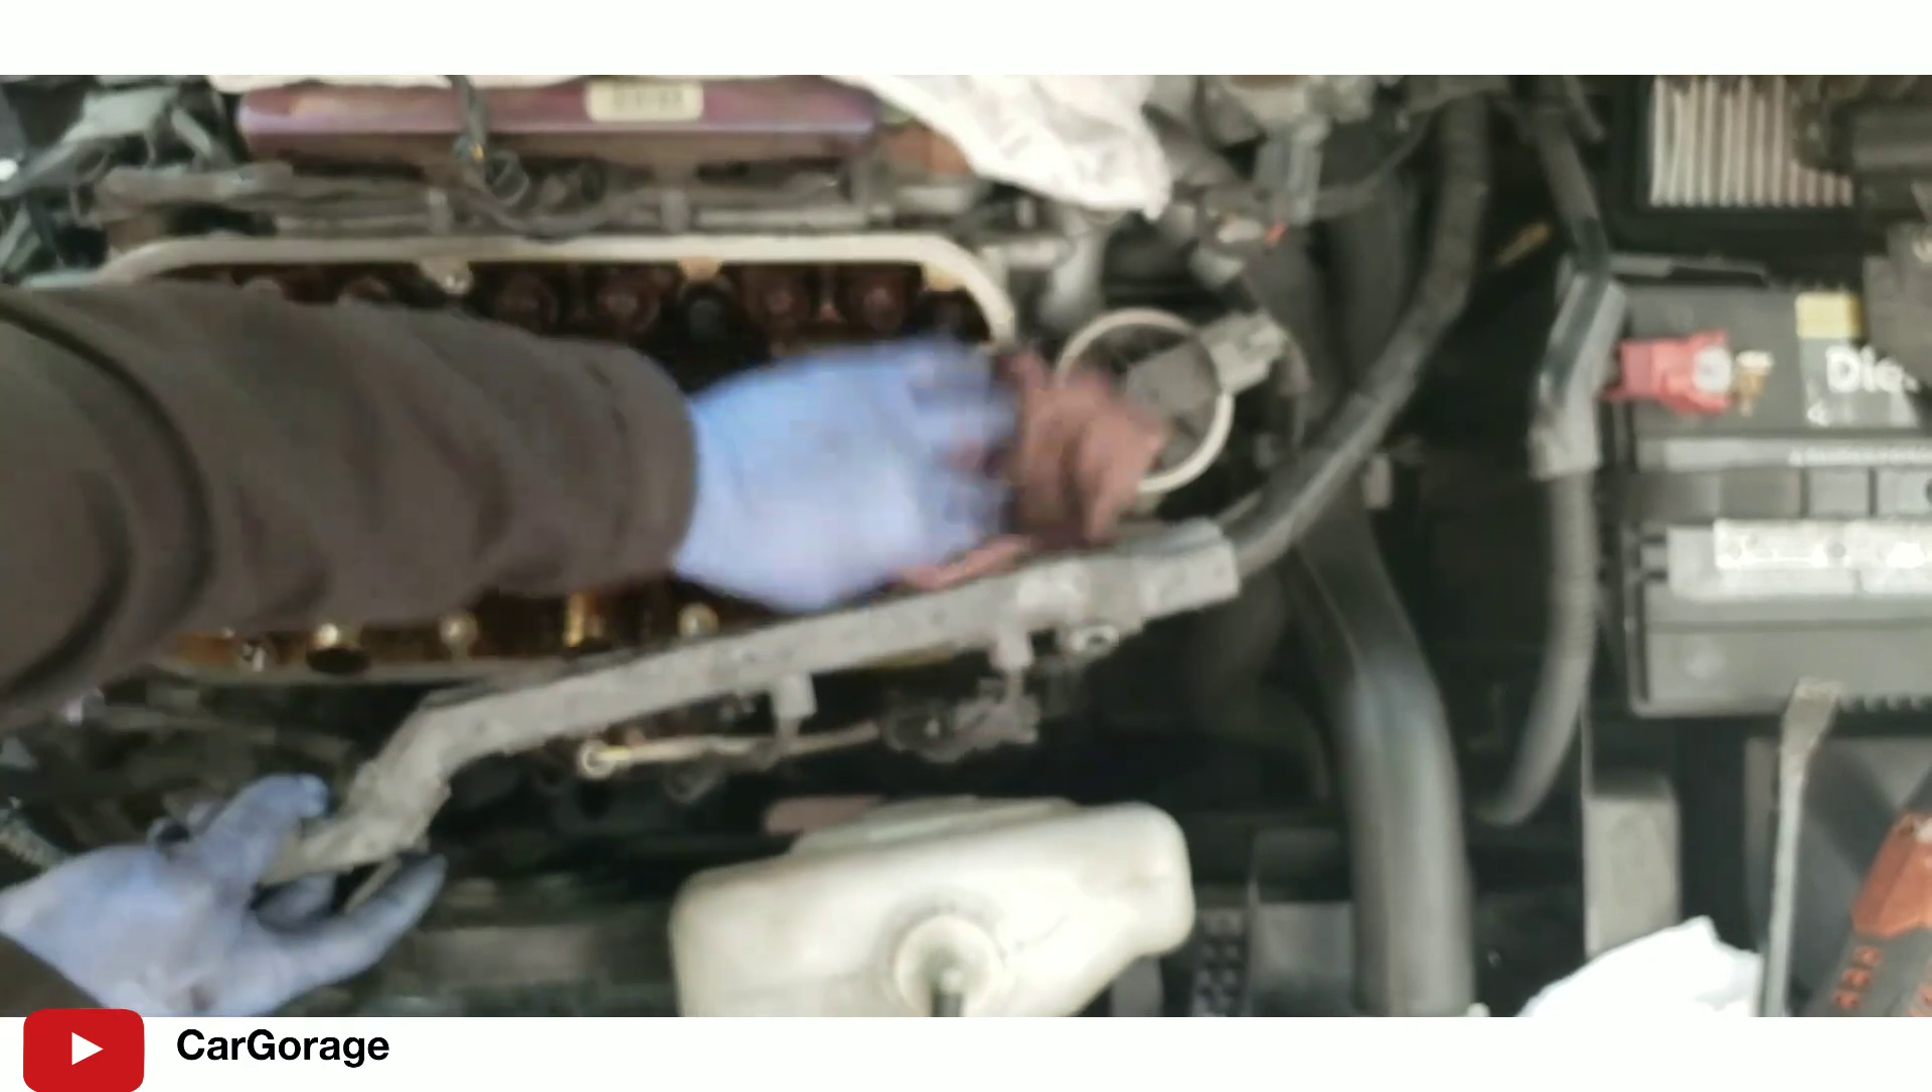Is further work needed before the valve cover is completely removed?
No.